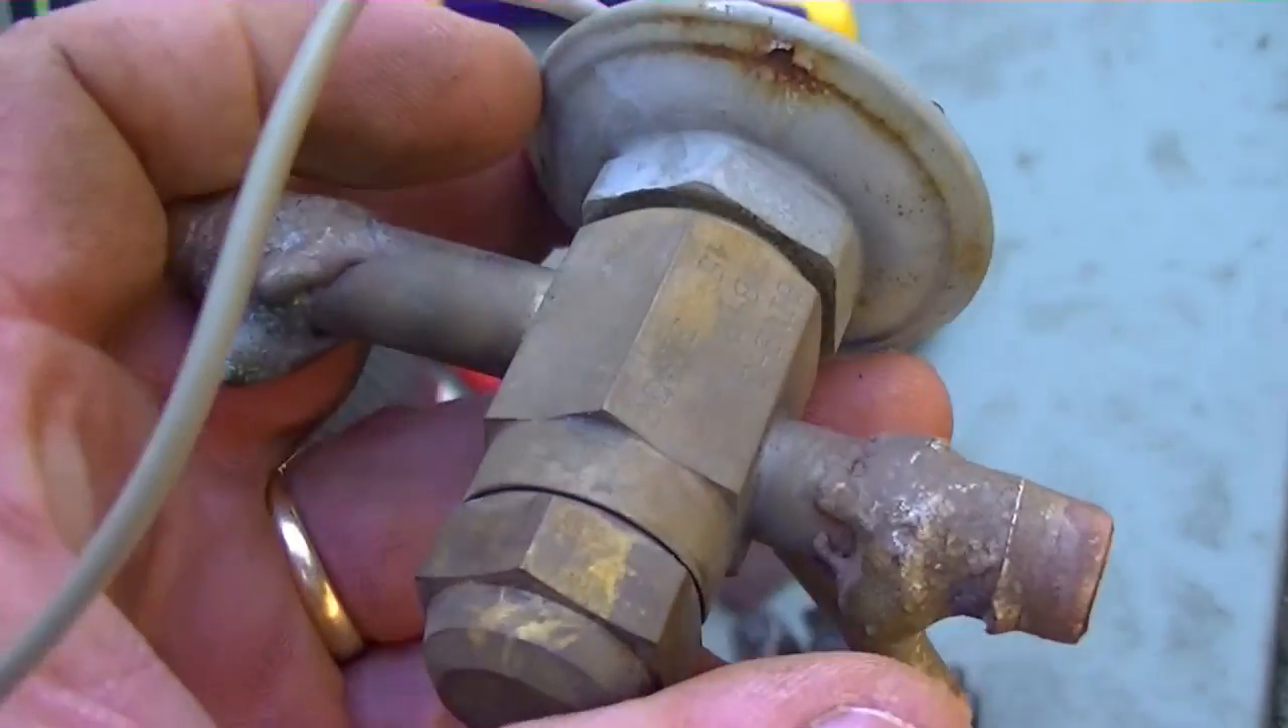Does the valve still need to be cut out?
No.